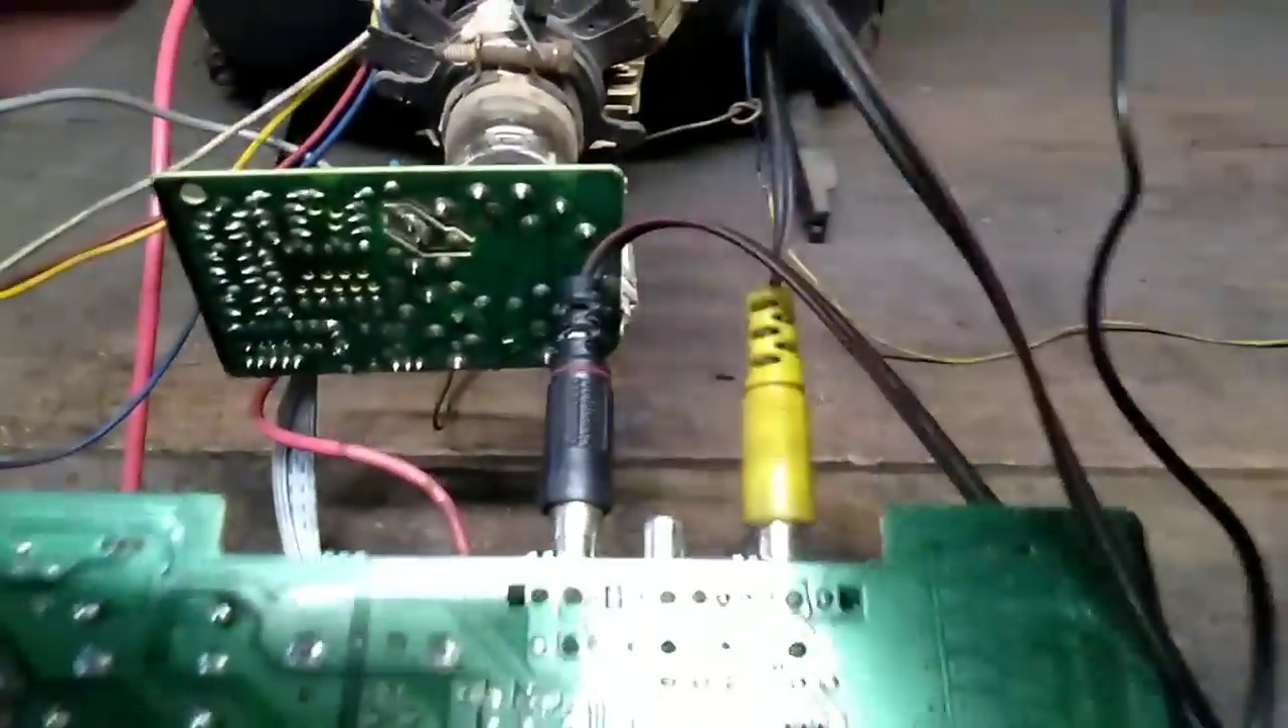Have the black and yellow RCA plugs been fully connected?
Yes.